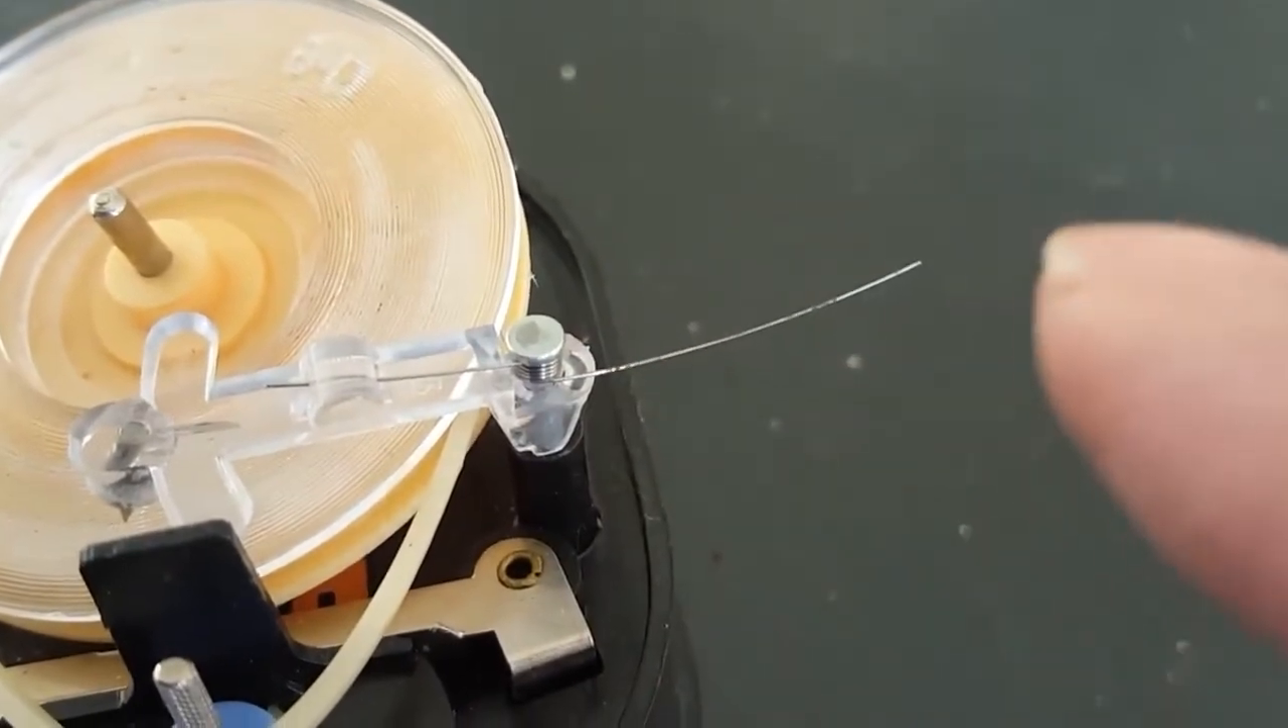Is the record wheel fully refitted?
Yes.